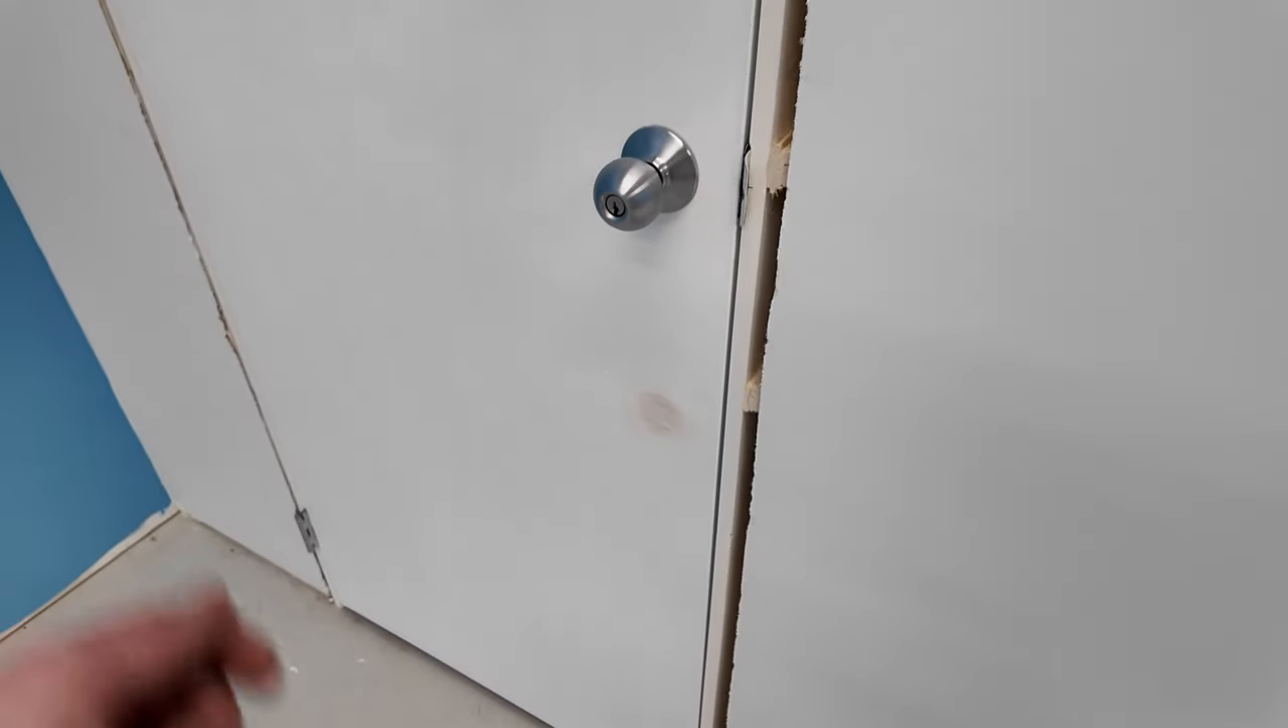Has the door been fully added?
Yes.